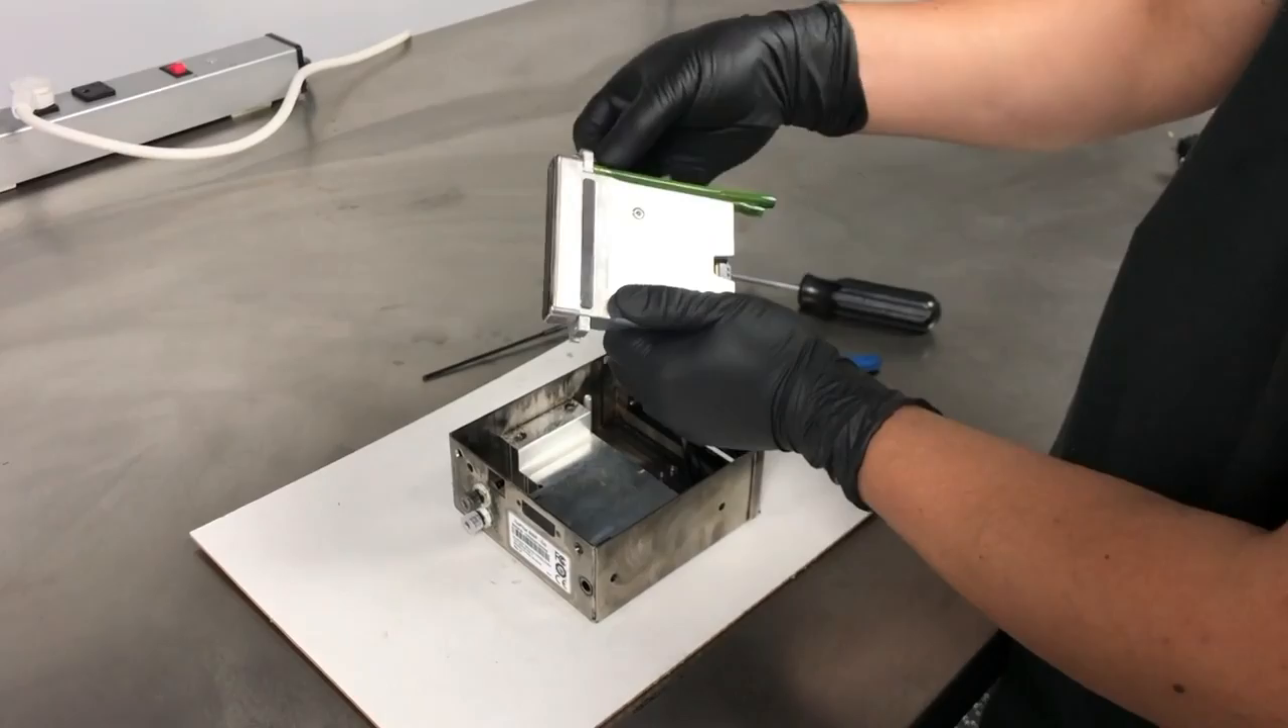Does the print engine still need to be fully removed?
No.